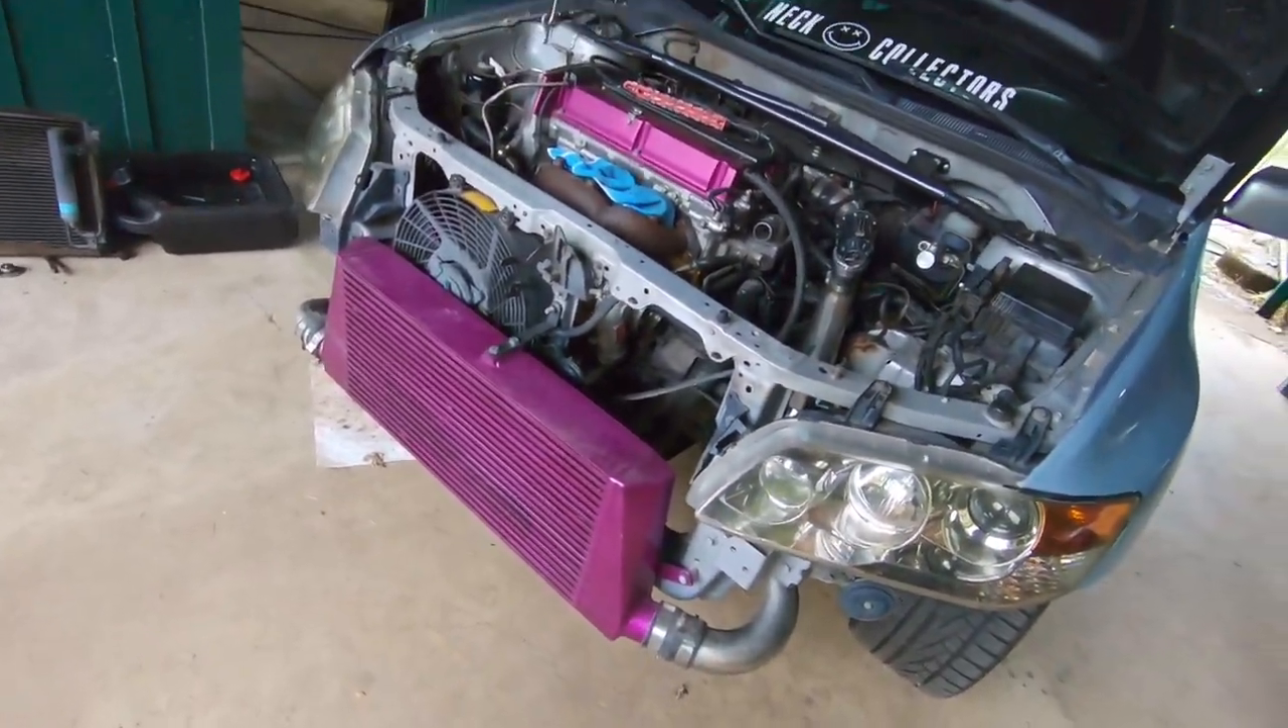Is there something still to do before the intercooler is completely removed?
Yes.